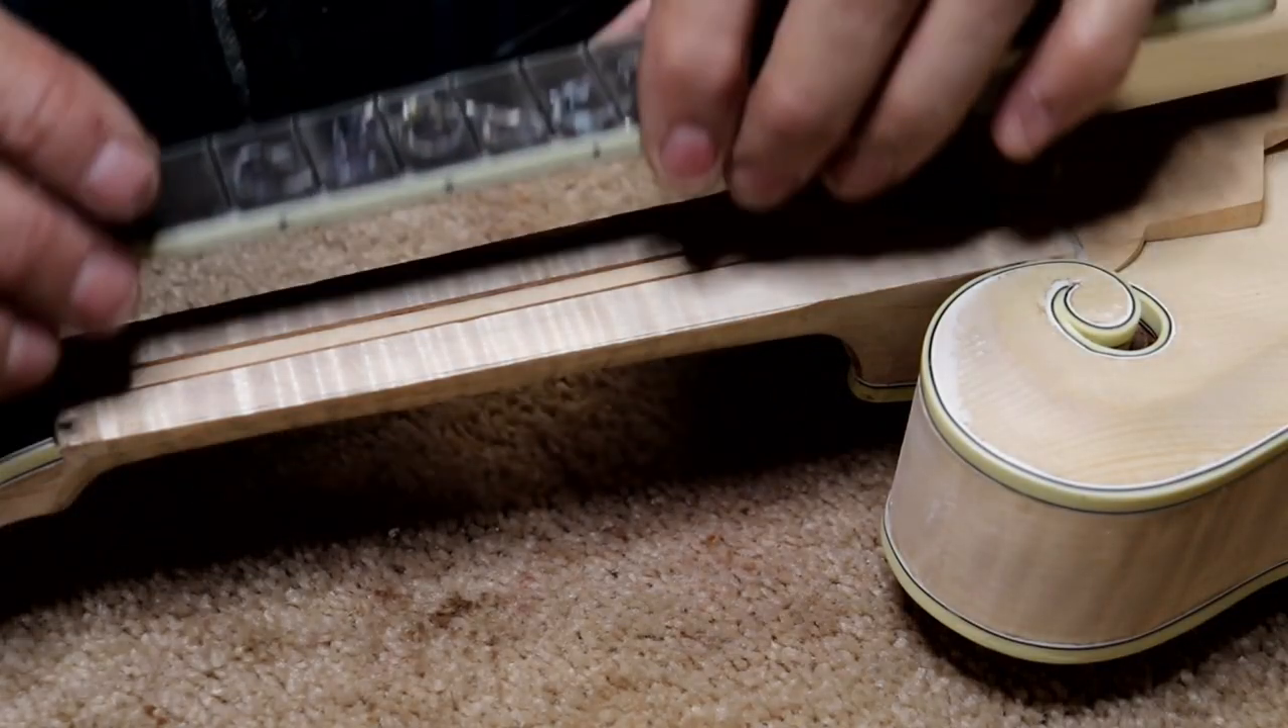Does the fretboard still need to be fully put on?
Yes.